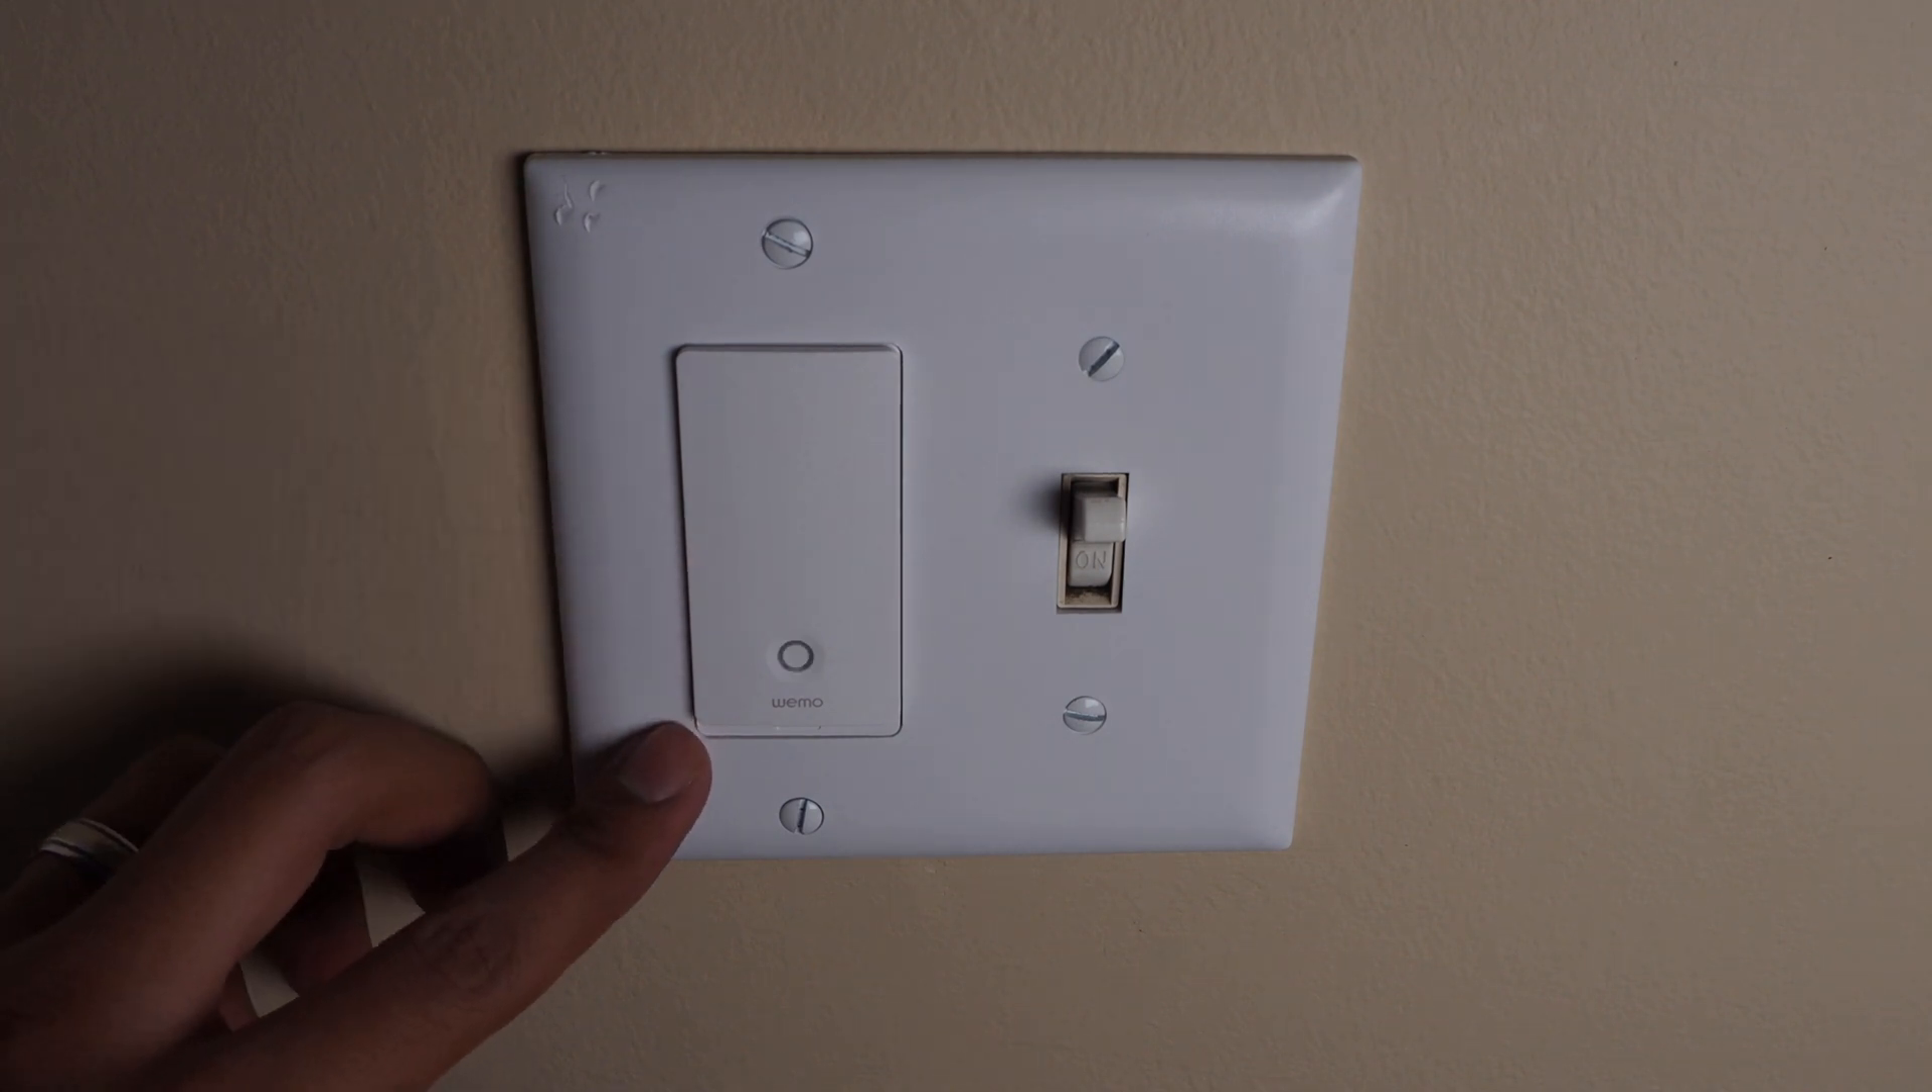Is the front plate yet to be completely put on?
No.